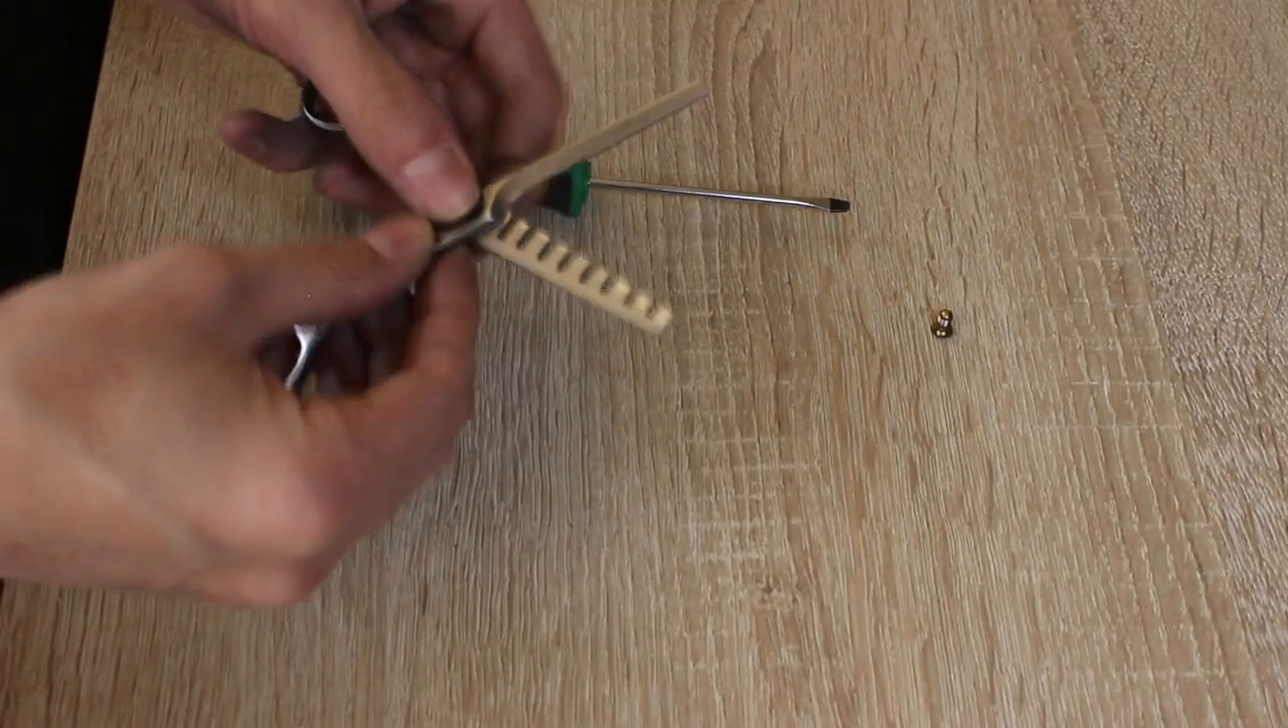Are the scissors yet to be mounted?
Yes.